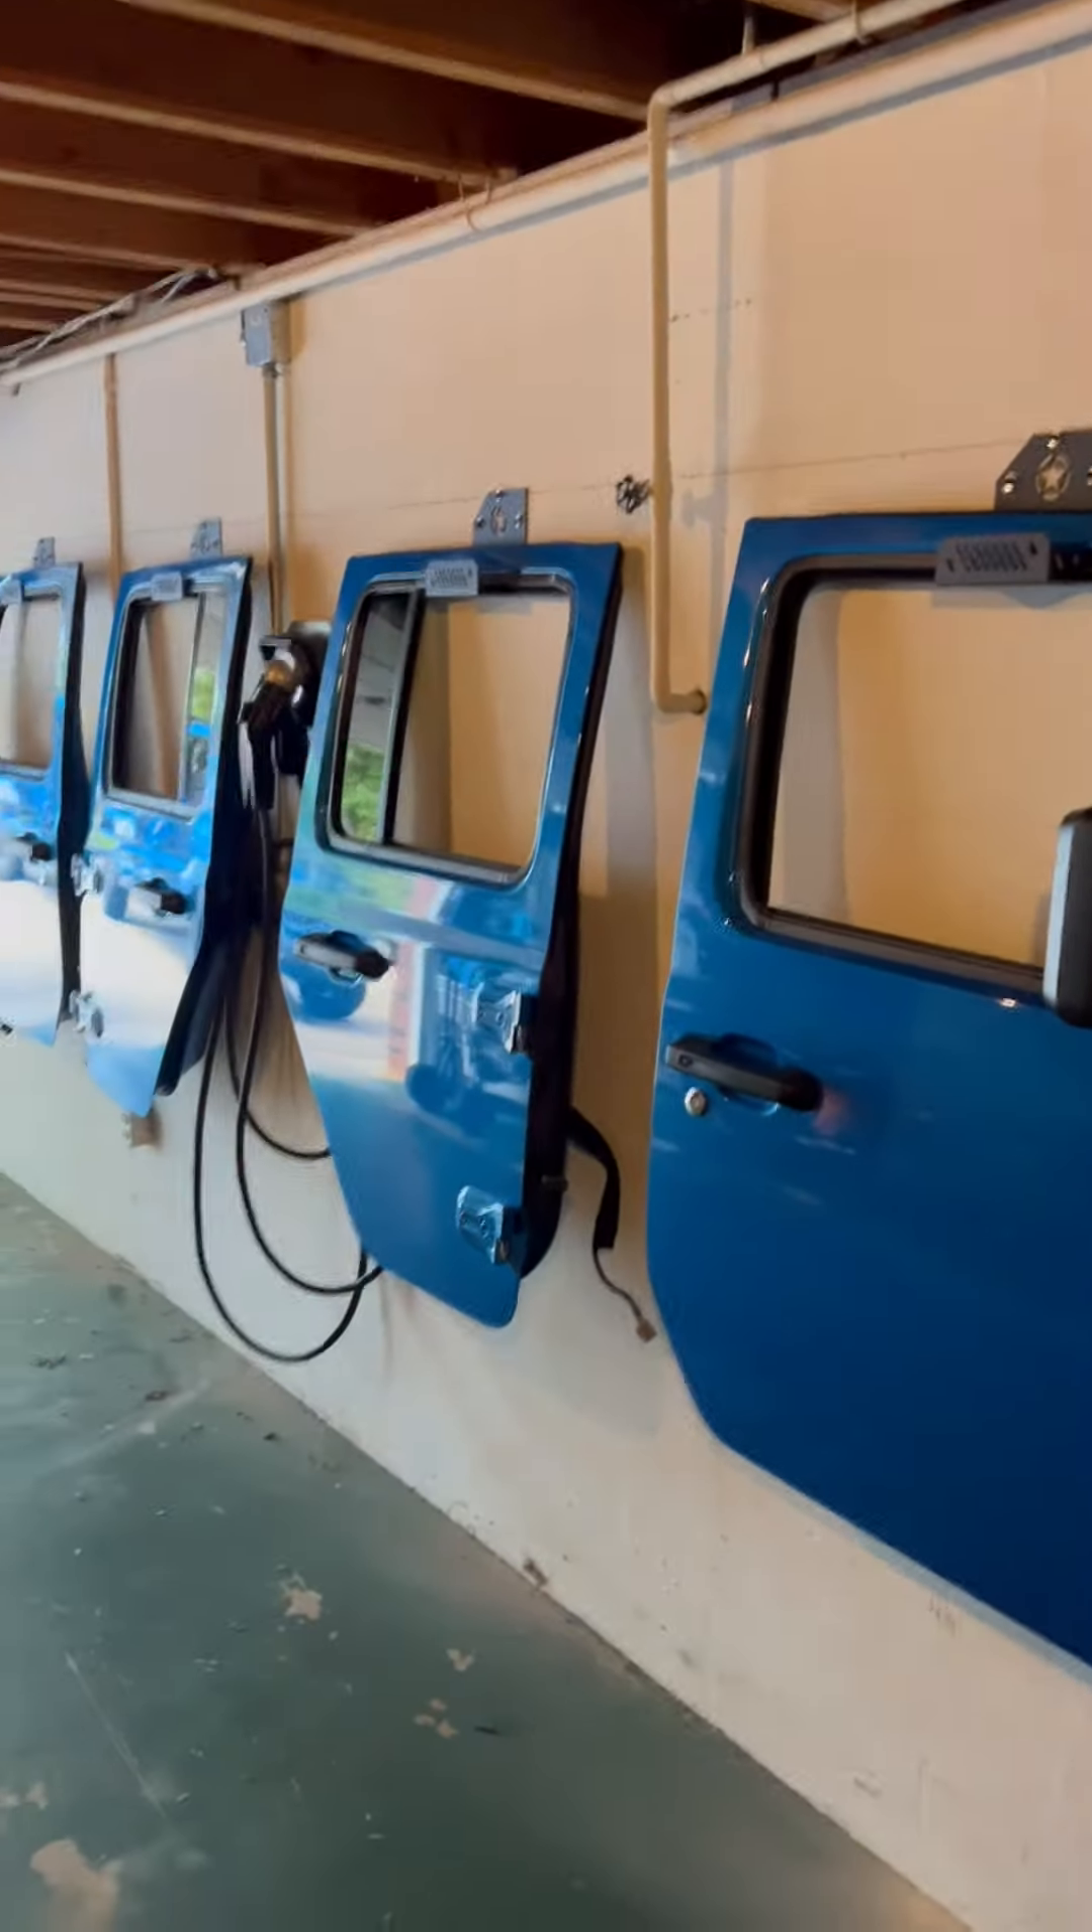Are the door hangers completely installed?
Yes.